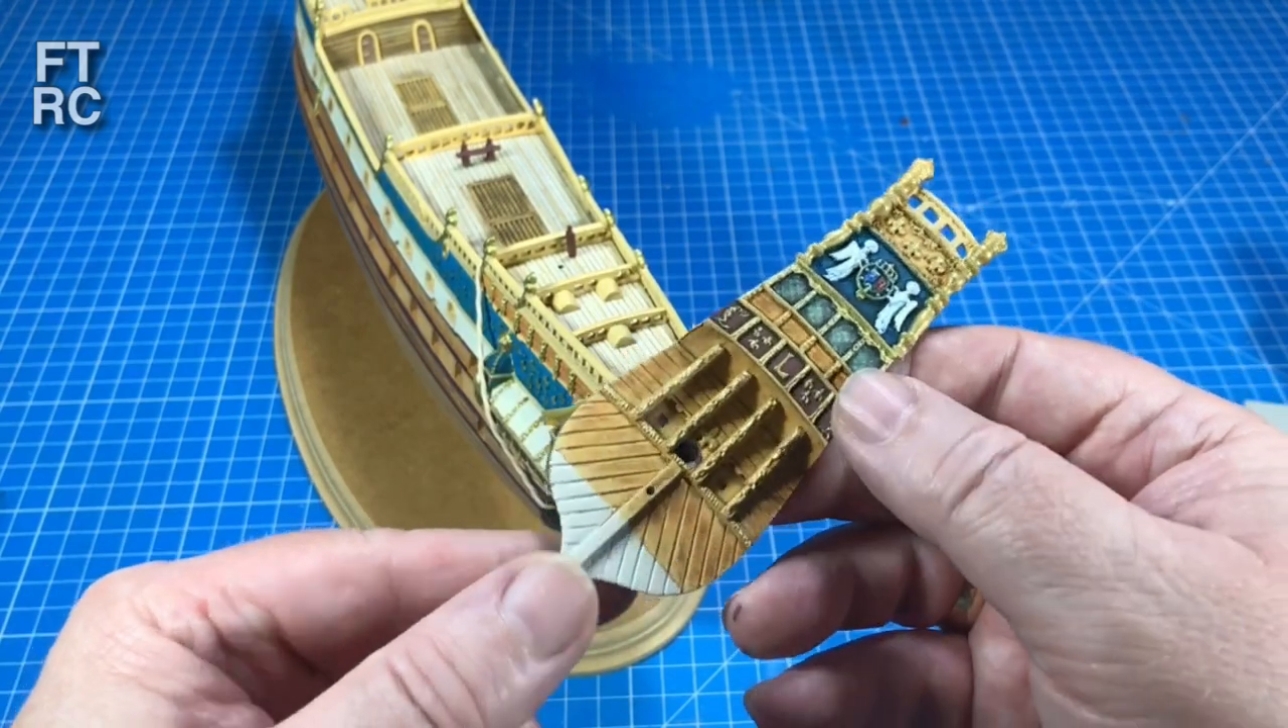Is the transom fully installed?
No.